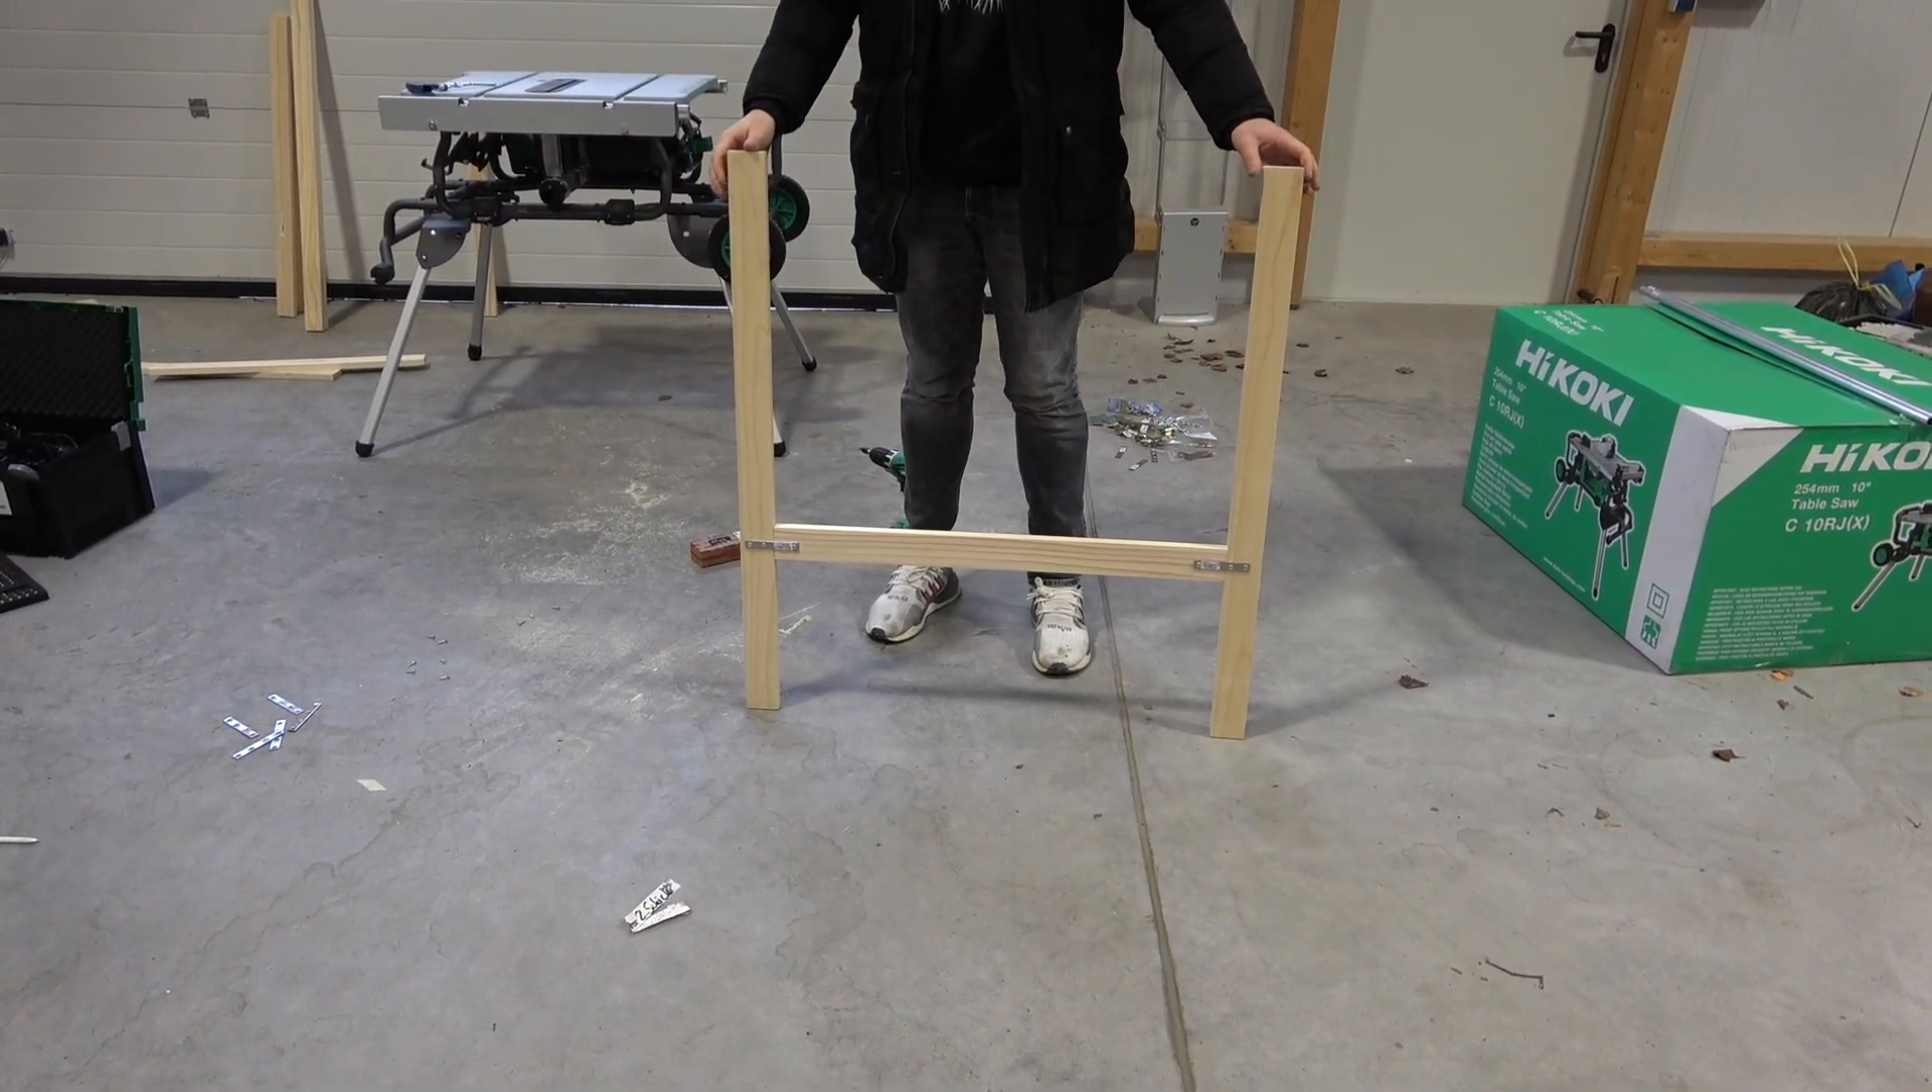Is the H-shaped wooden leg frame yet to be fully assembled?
No.